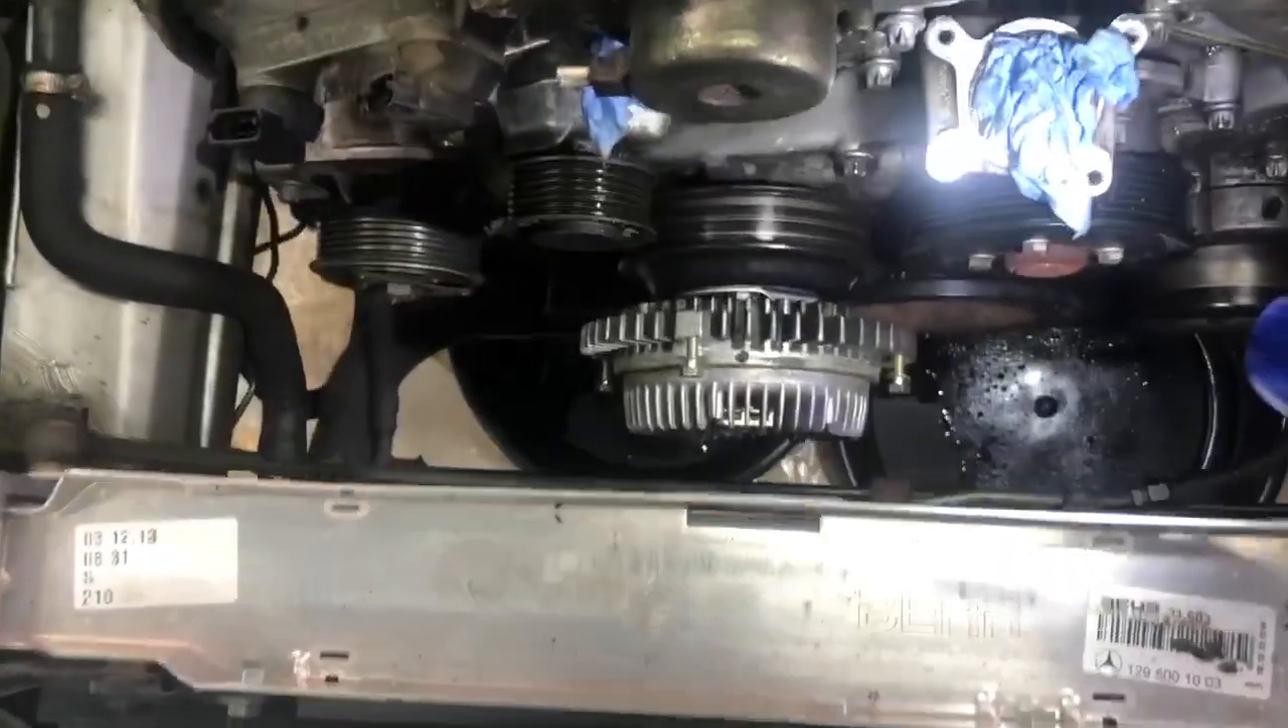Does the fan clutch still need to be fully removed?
Yes.